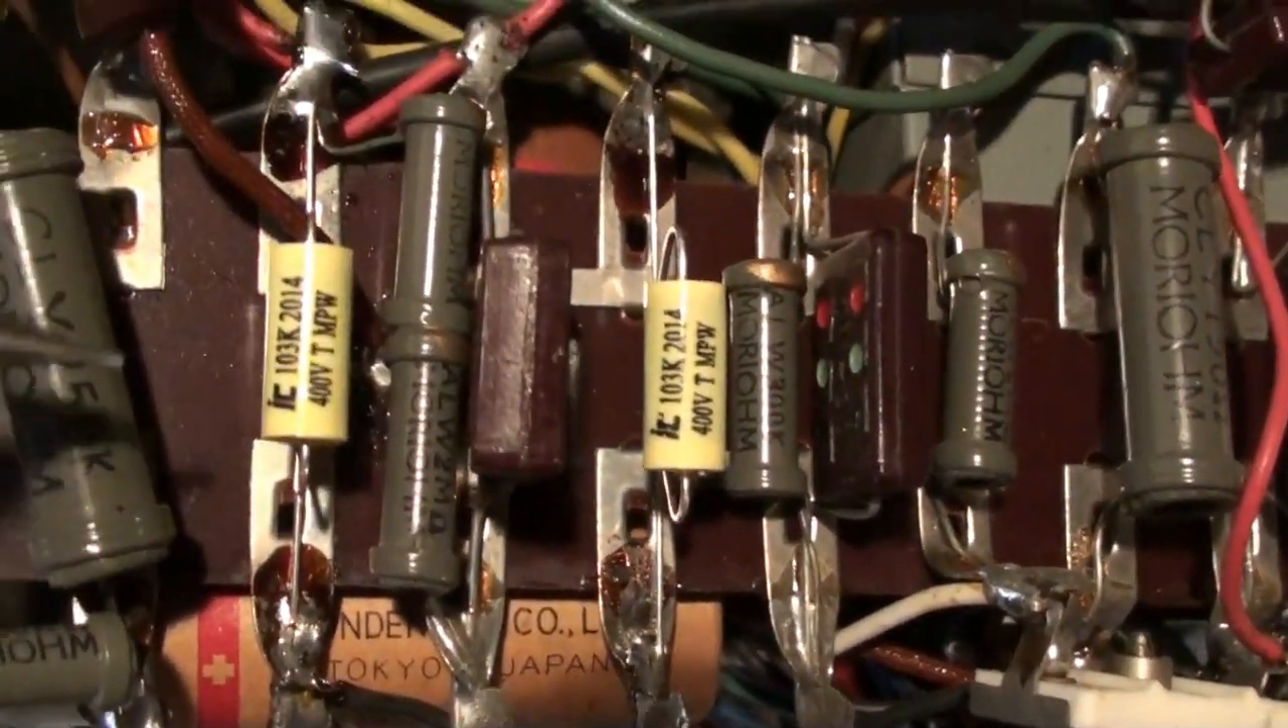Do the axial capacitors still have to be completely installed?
No.